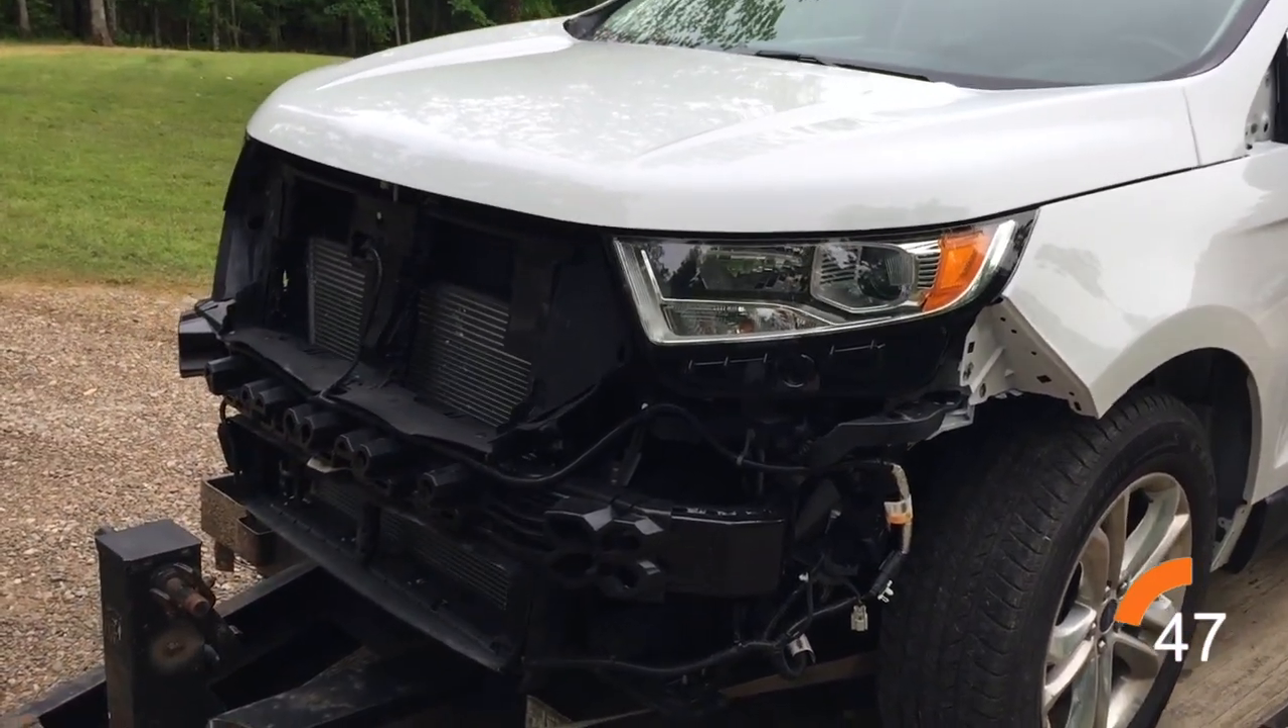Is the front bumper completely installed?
No.